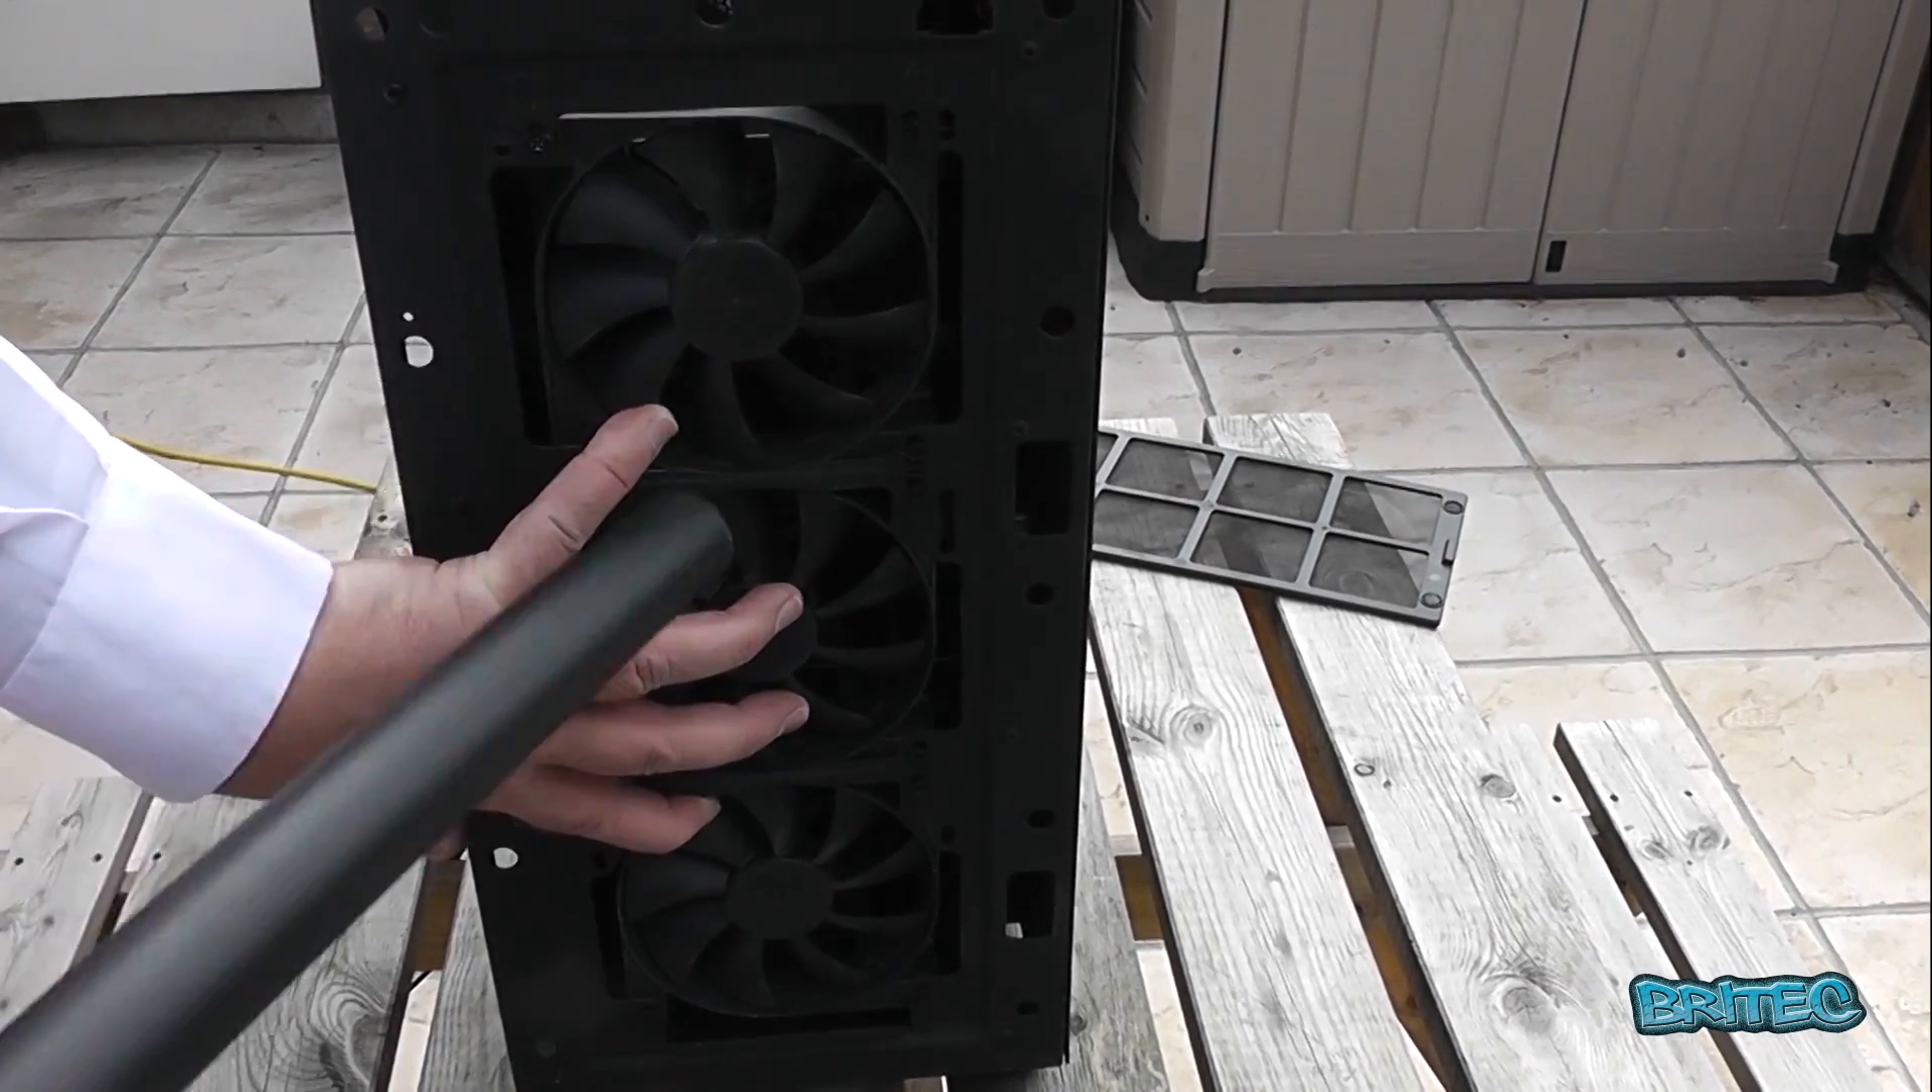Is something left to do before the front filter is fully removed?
No.